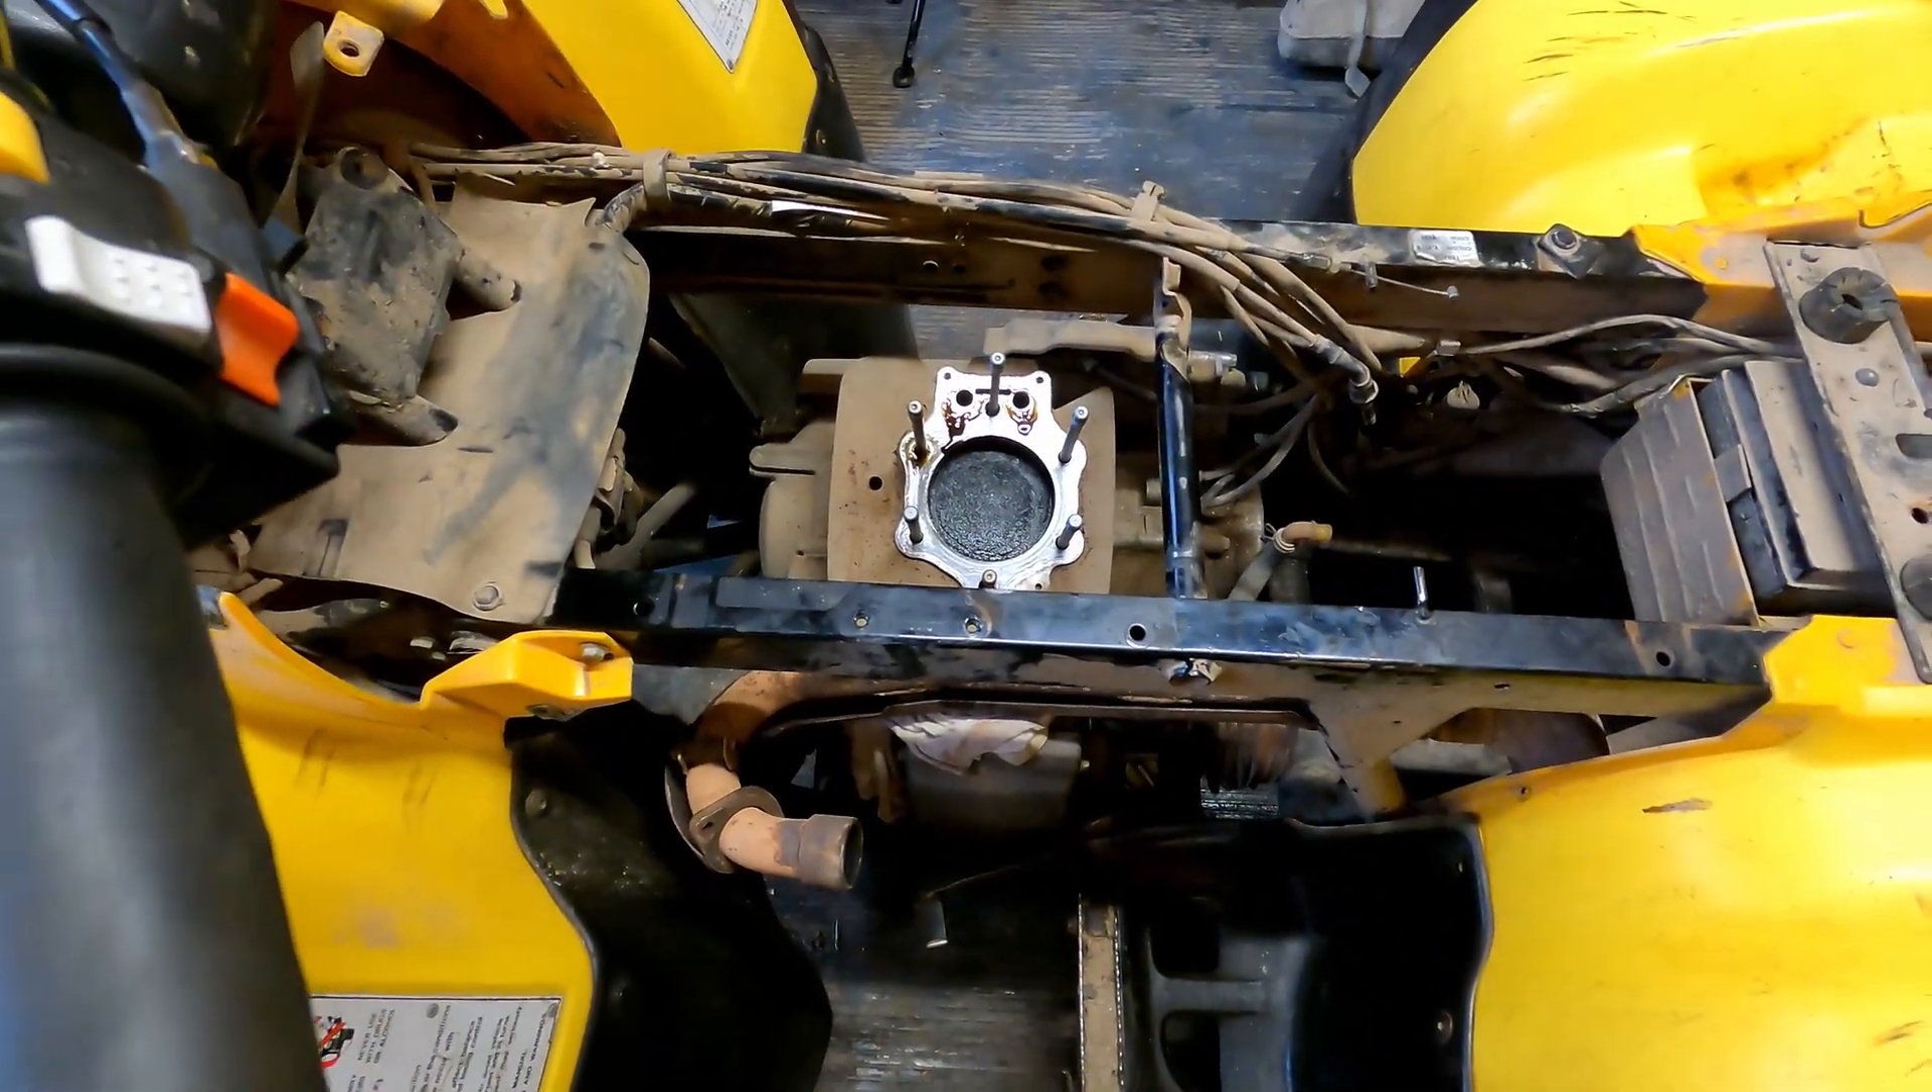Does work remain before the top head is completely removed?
No.